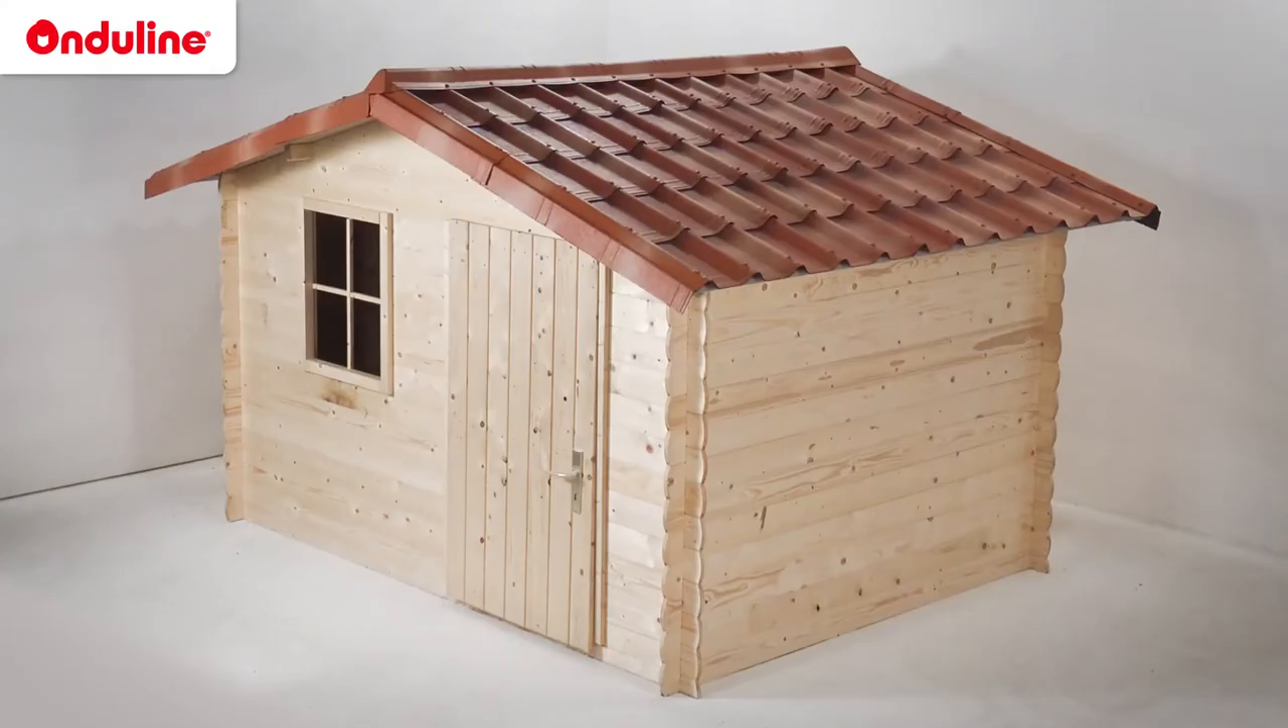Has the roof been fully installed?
Yes.